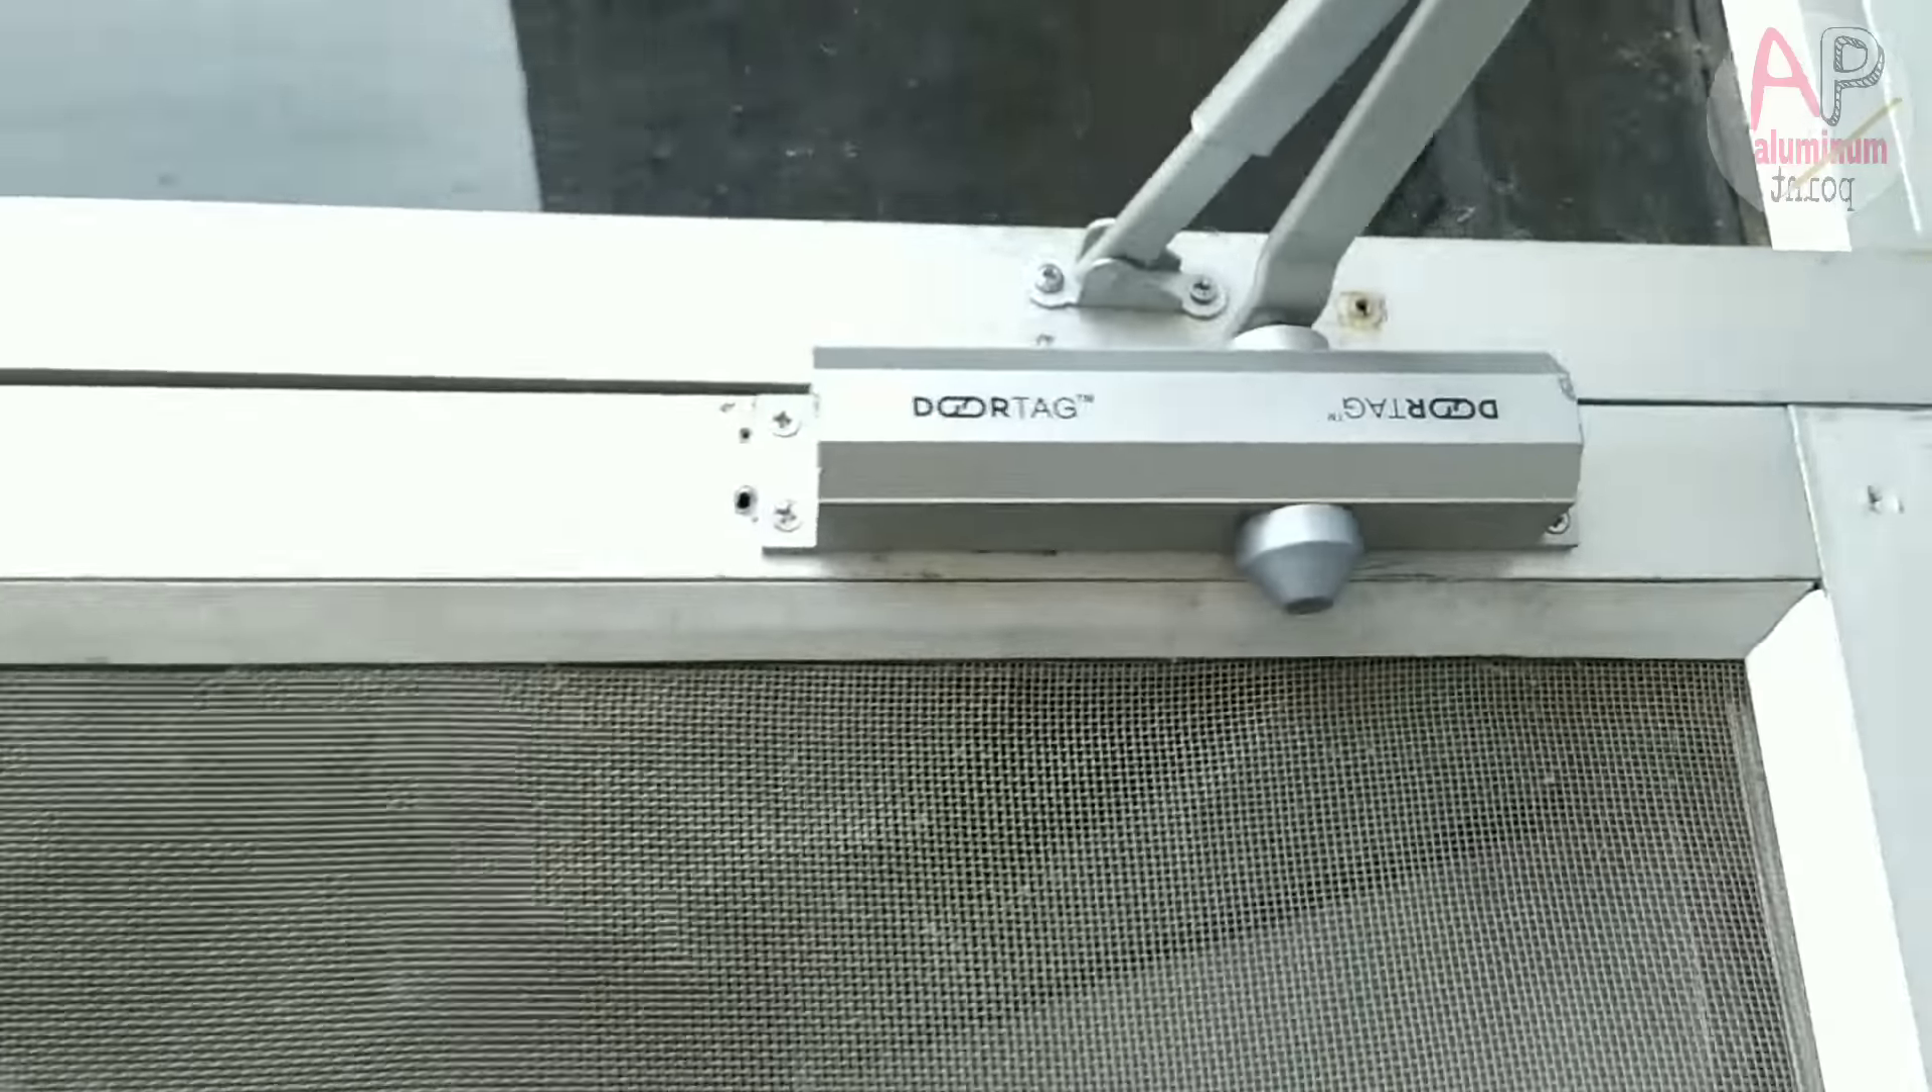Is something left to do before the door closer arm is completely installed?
No.